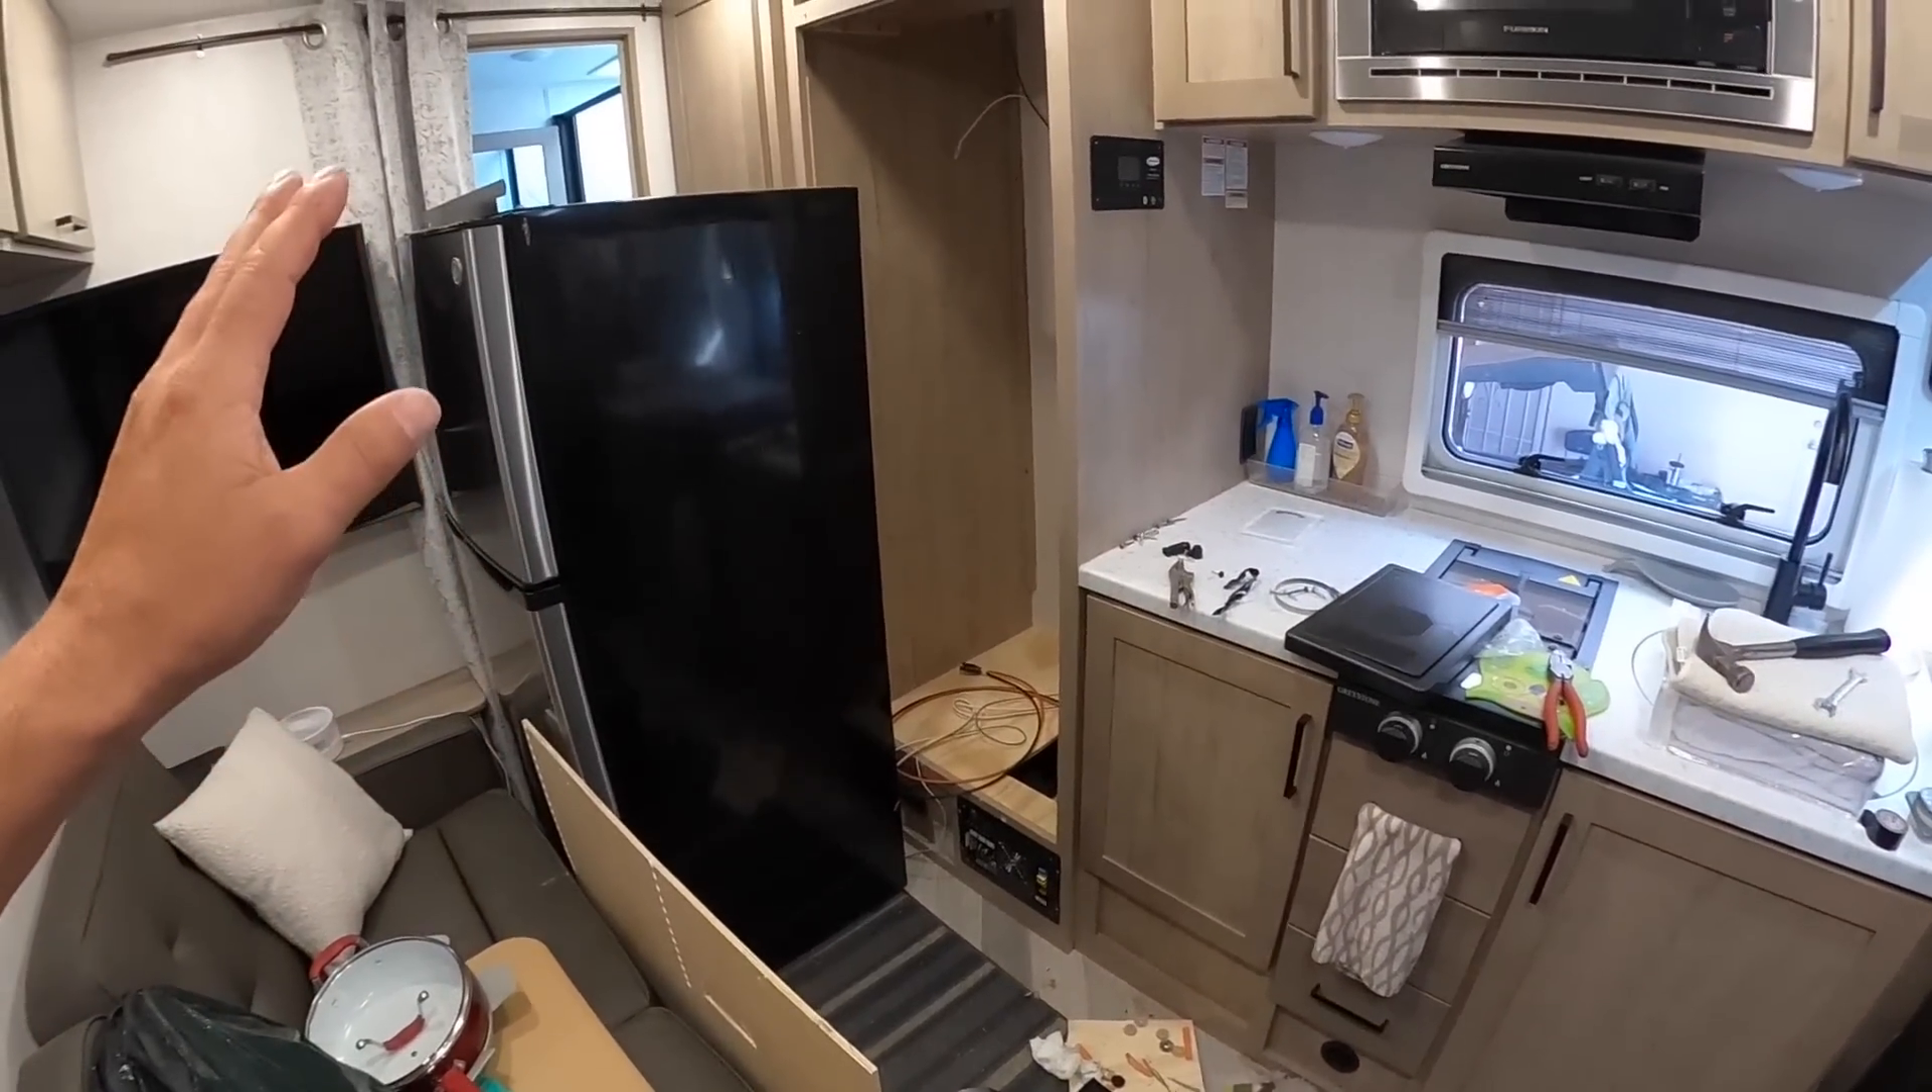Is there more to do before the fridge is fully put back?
Yes.